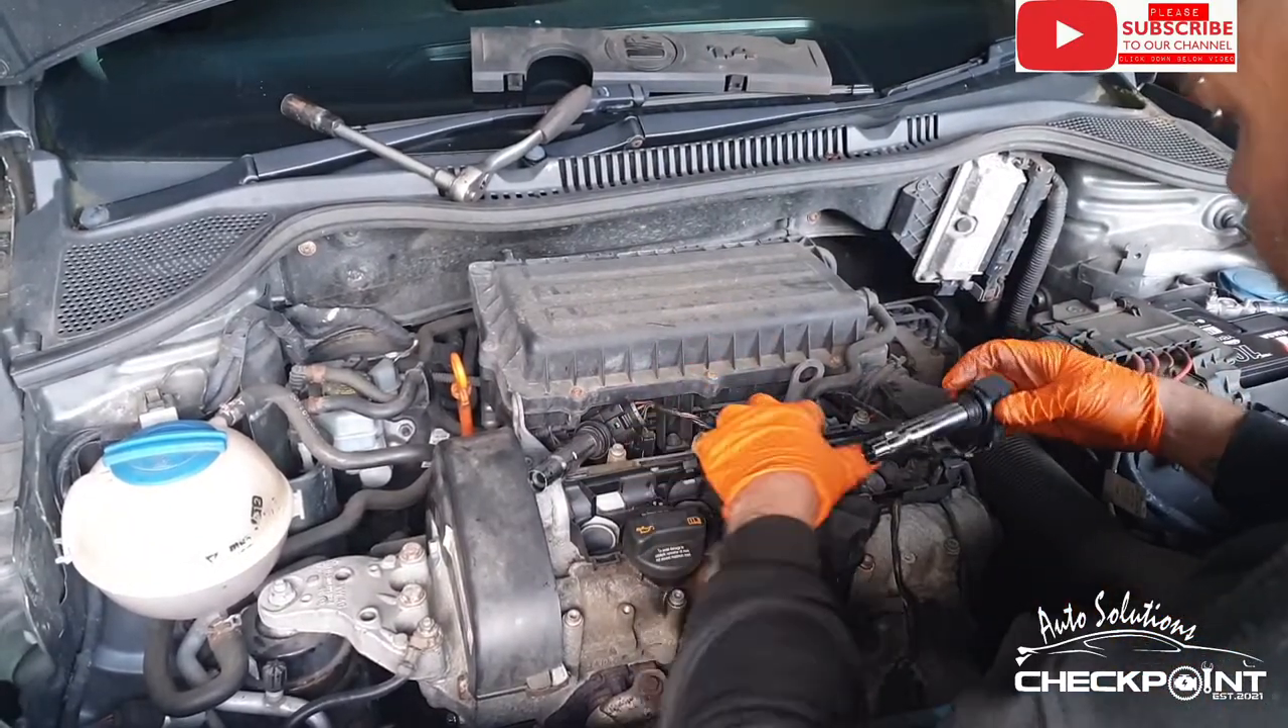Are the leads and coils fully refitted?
No.